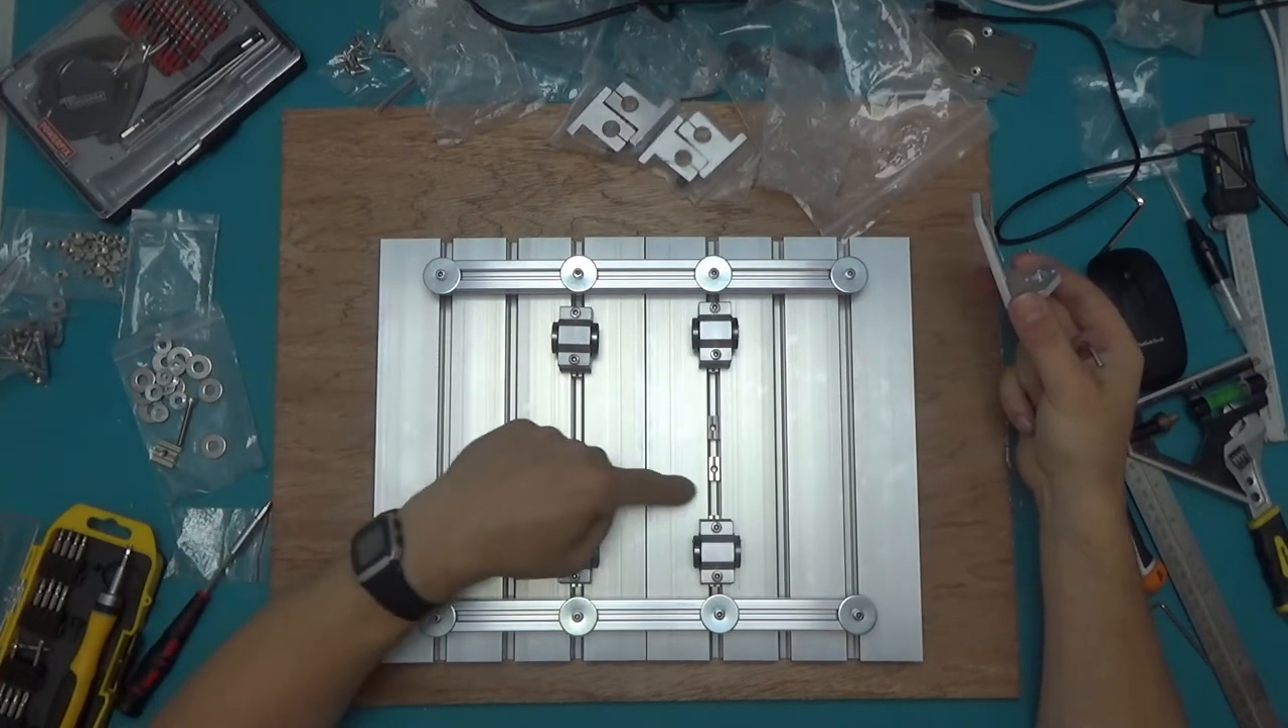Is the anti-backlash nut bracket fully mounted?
No.